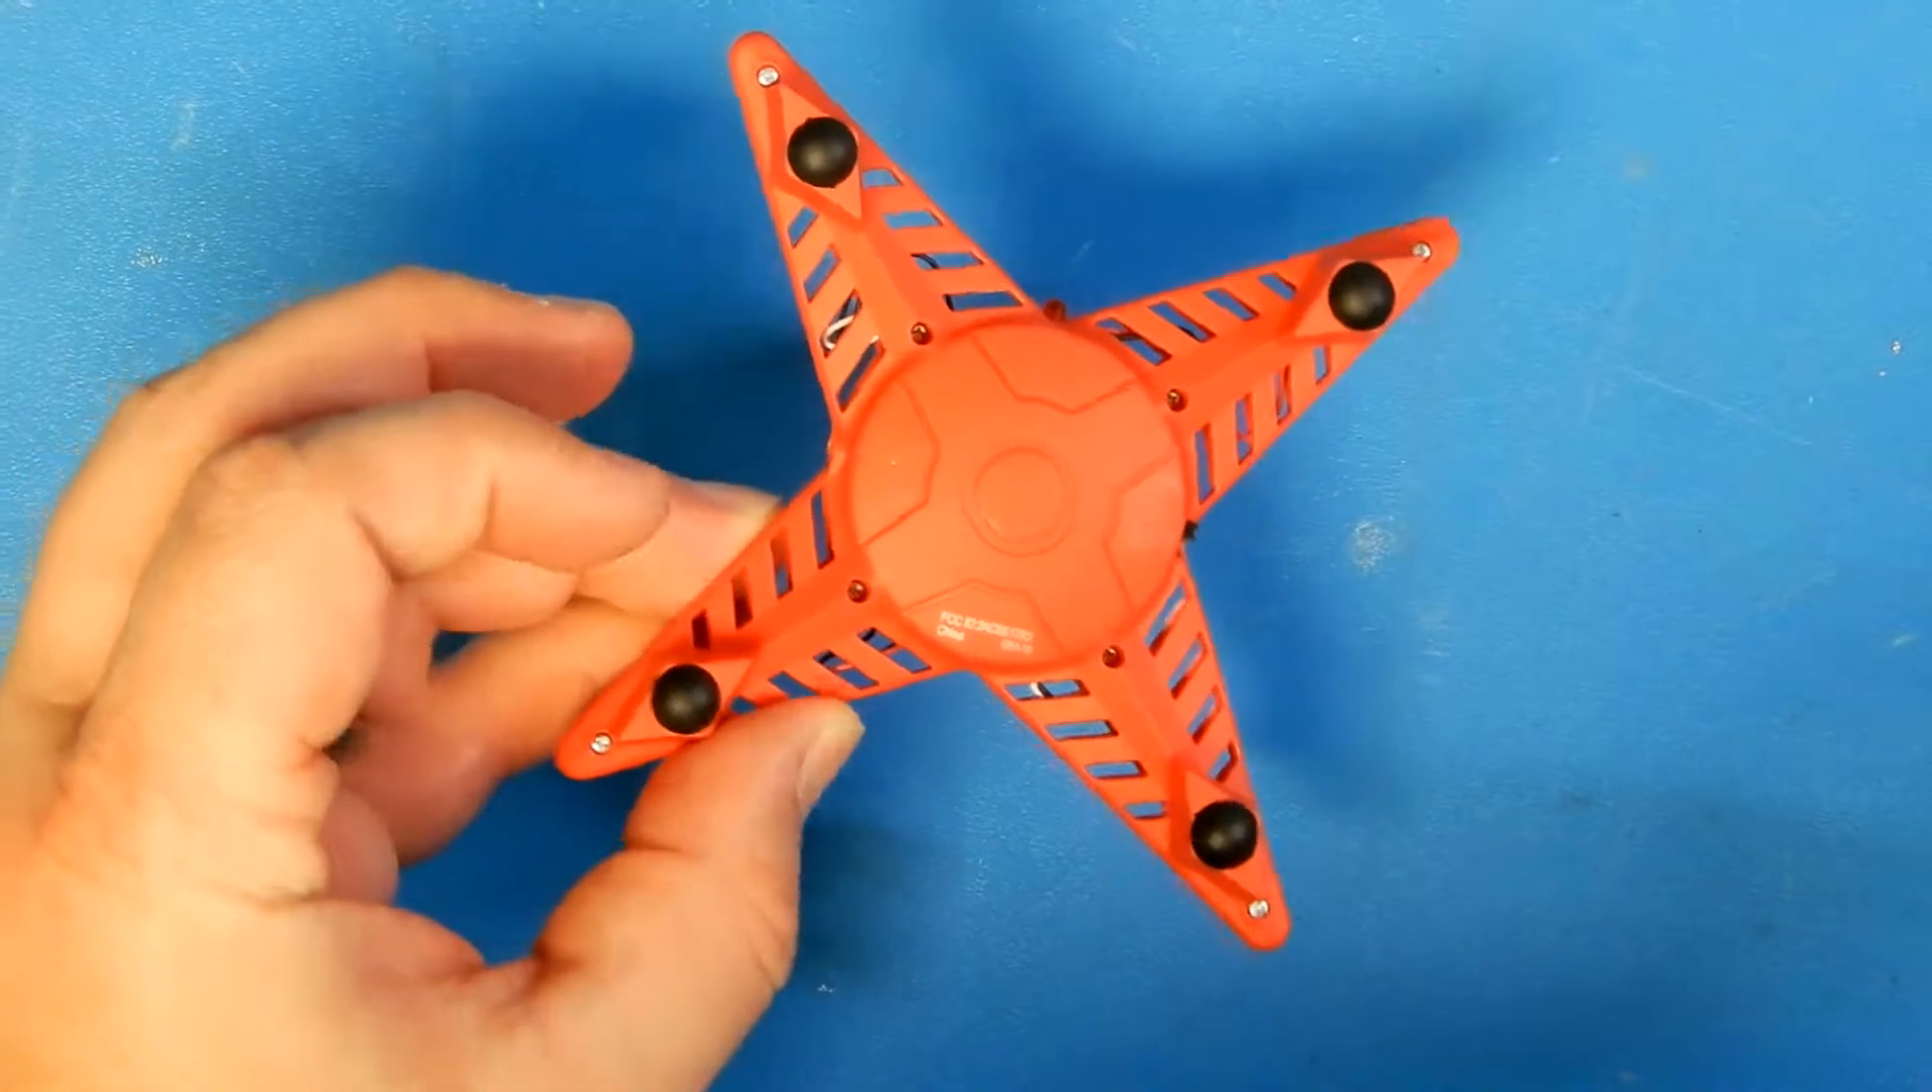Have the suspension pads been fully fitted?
Yes.